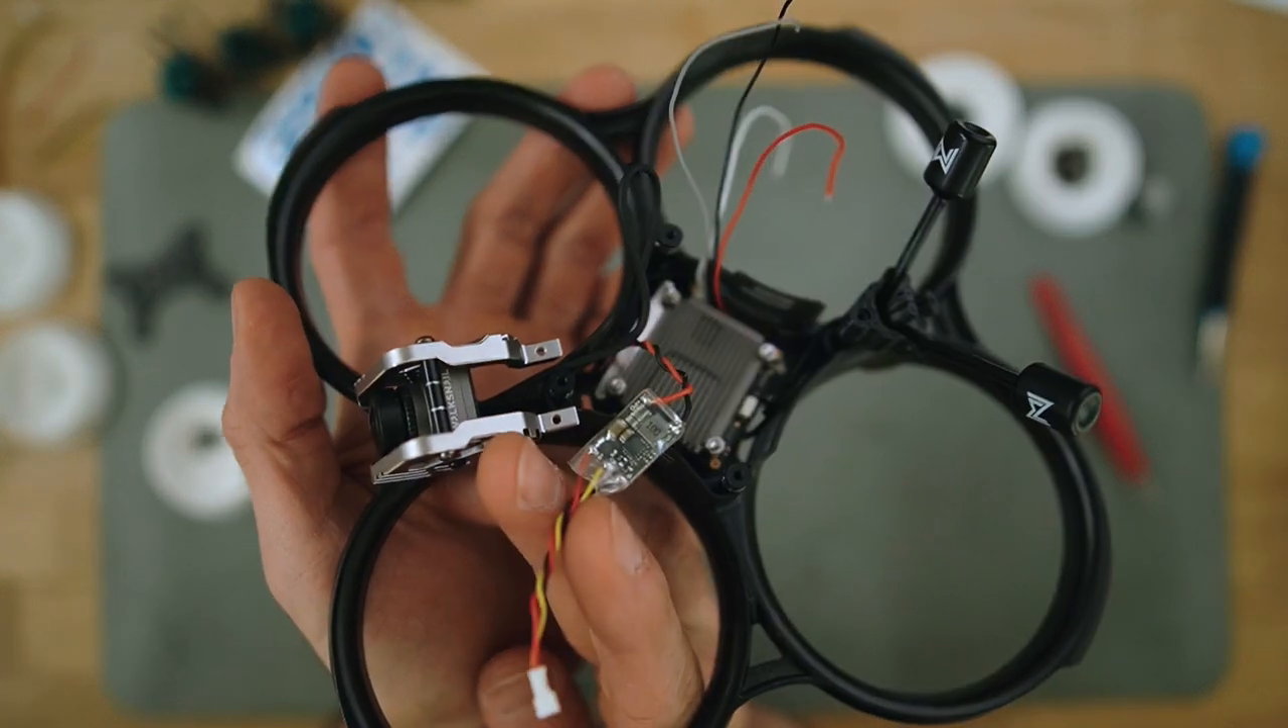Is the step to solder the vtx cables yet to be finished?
Yes.